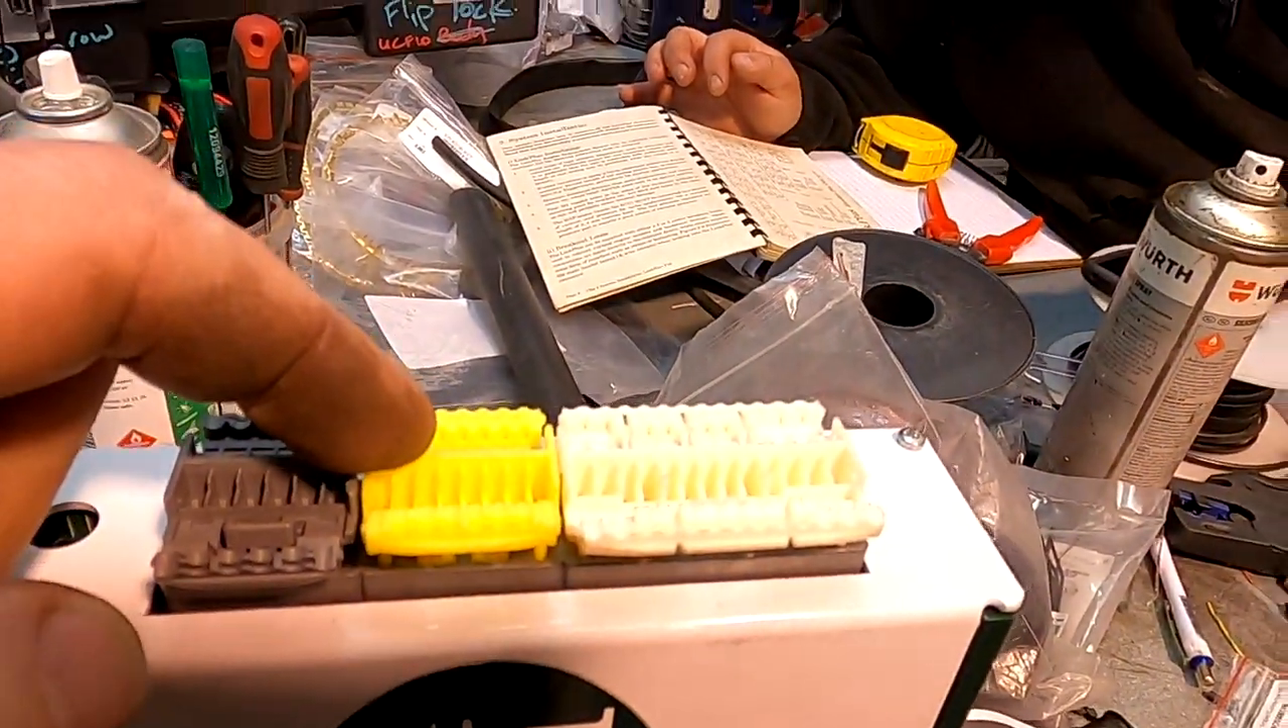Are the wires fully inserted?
No.